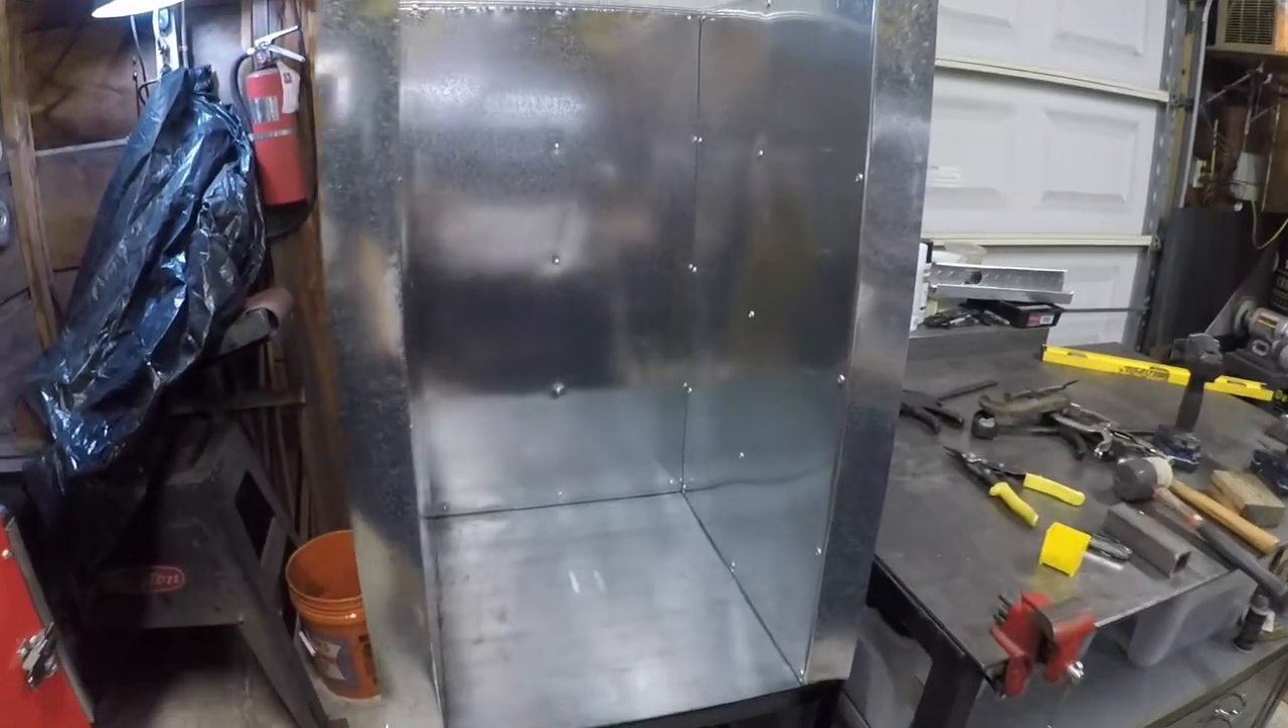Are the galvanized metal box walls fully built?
Yes.